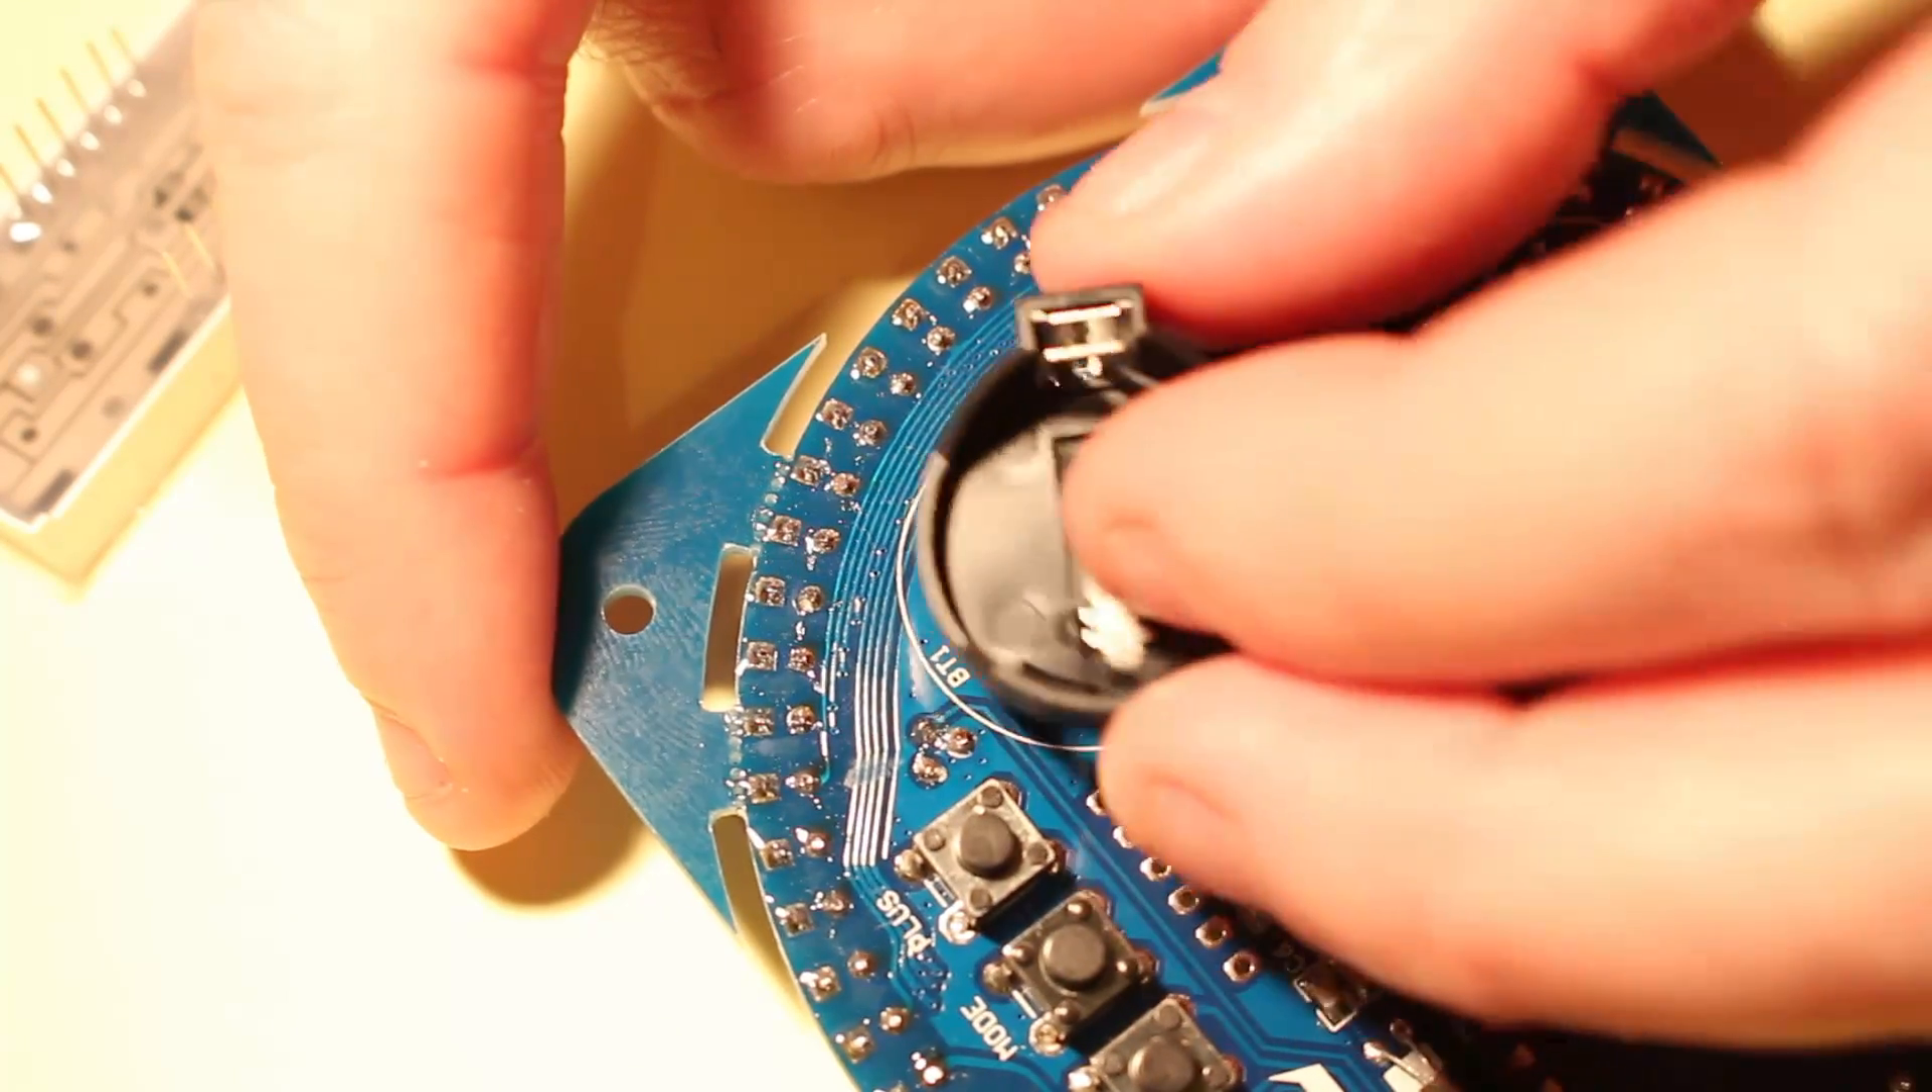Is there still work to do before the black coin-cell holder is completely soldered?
Yes.